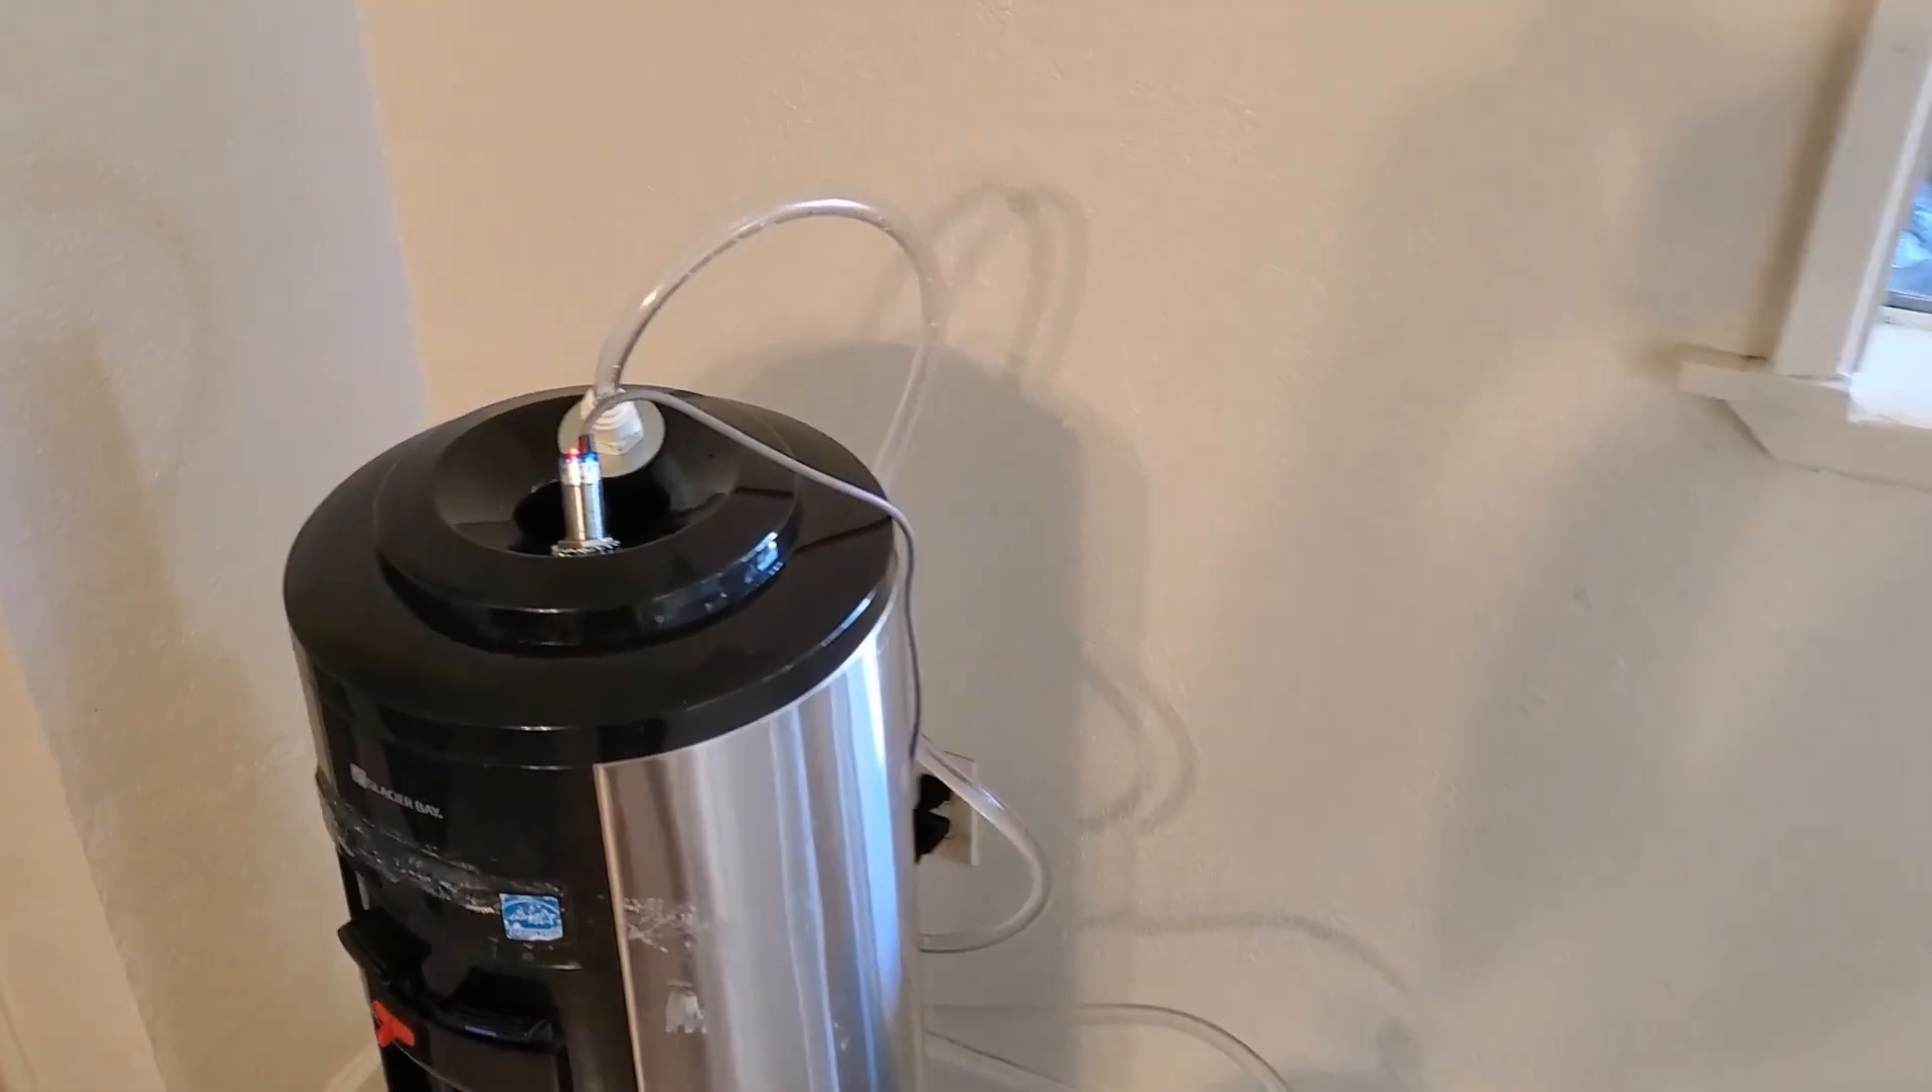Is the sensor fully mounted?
Yes.